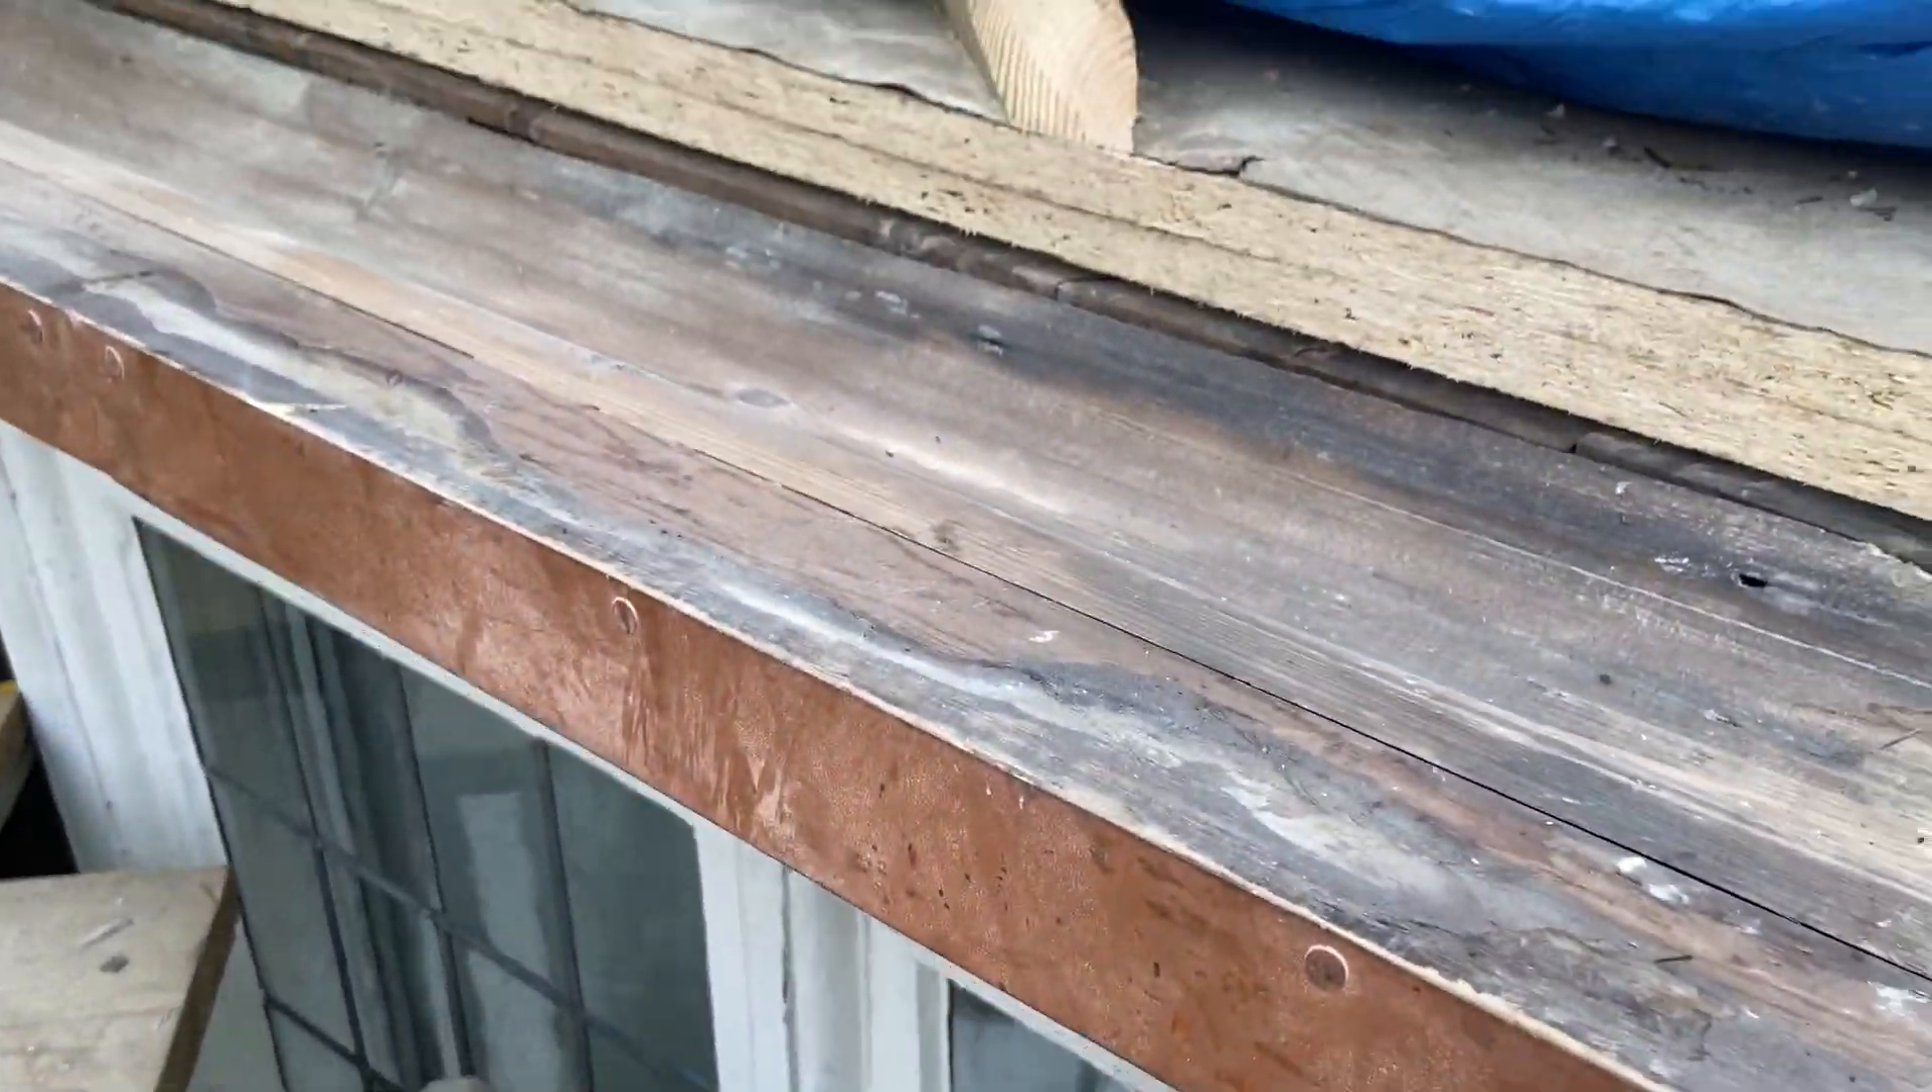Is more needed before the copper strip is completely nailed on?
No.